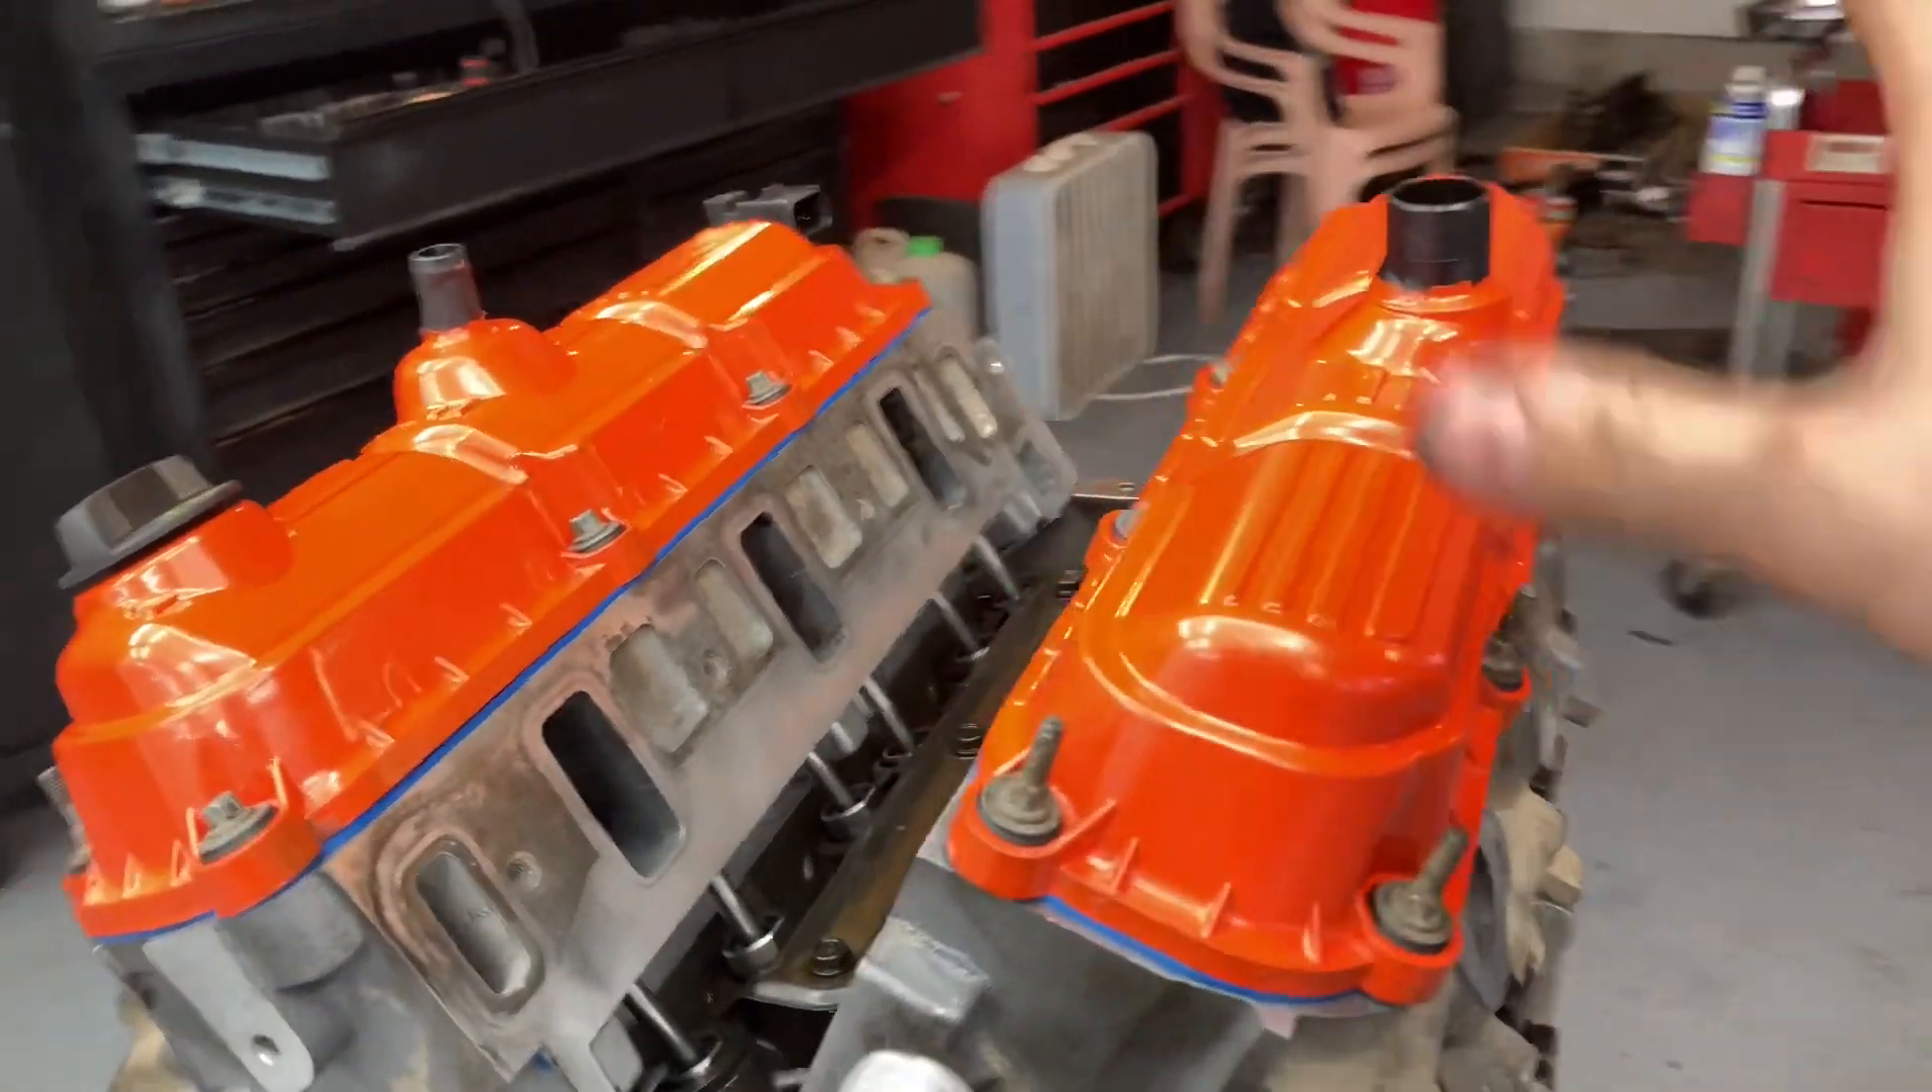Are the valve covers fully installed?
Yes.